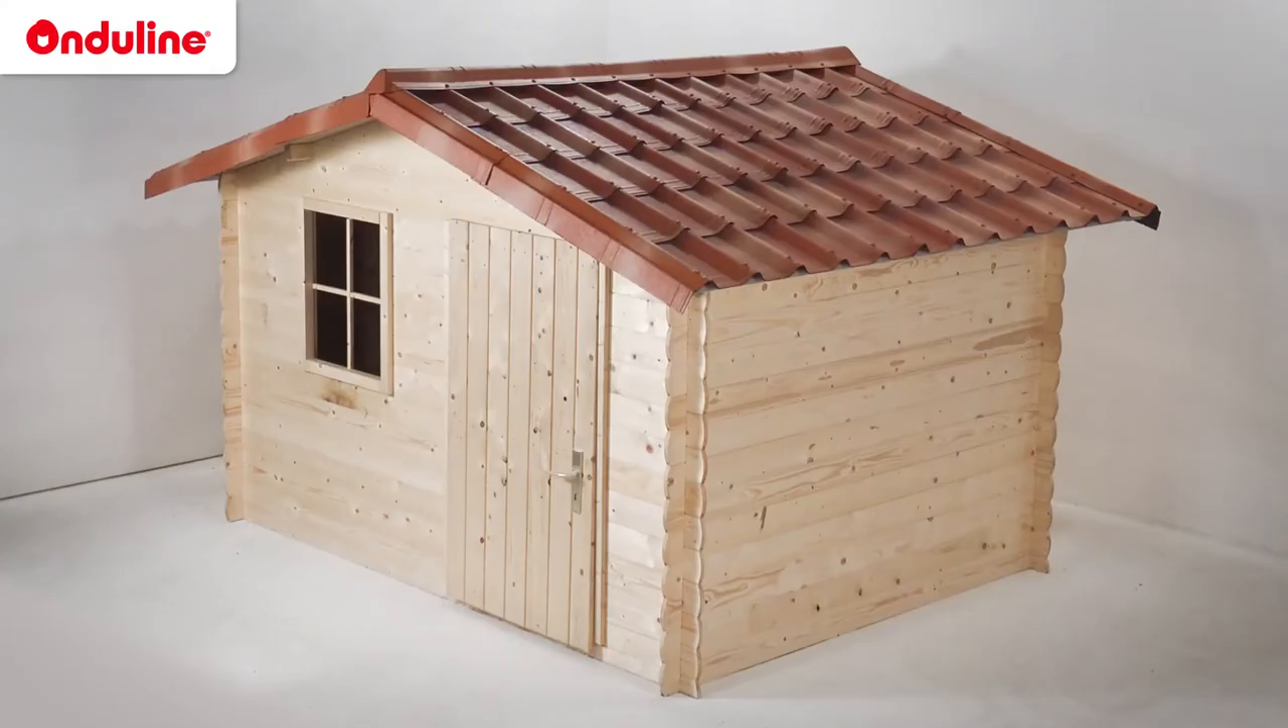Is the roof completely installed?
Yes.